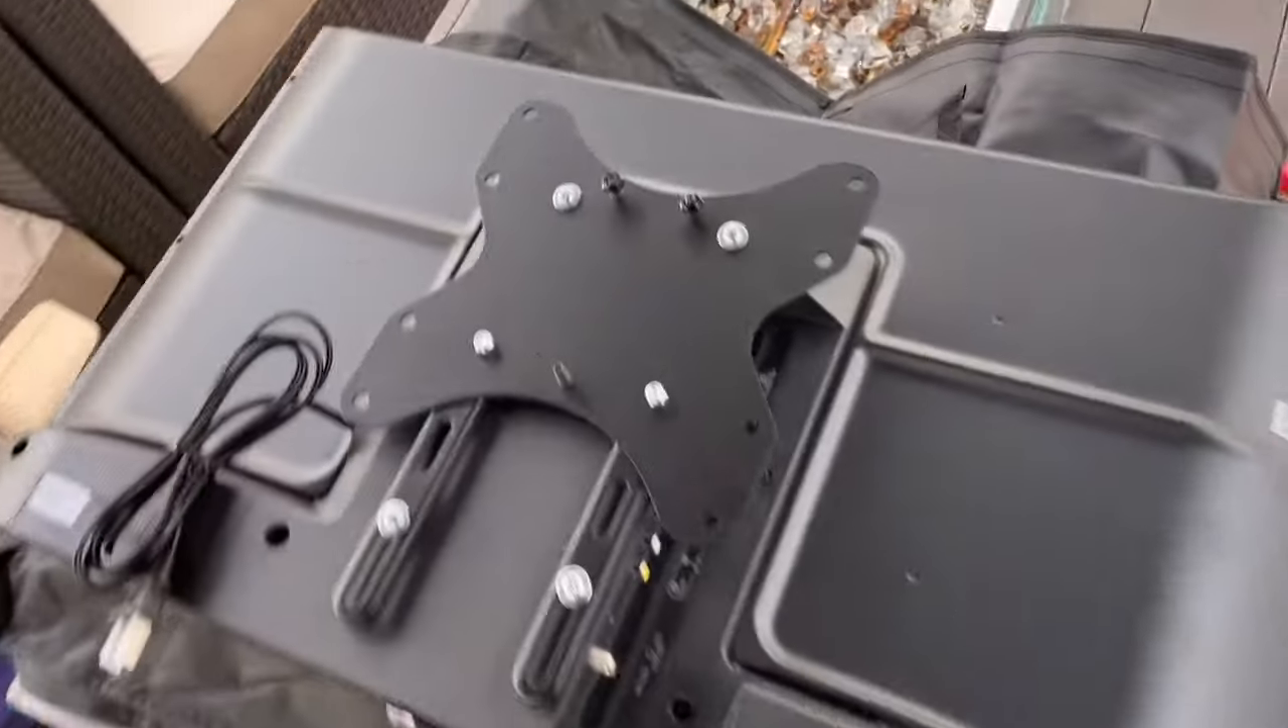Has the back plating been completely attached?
Yes.